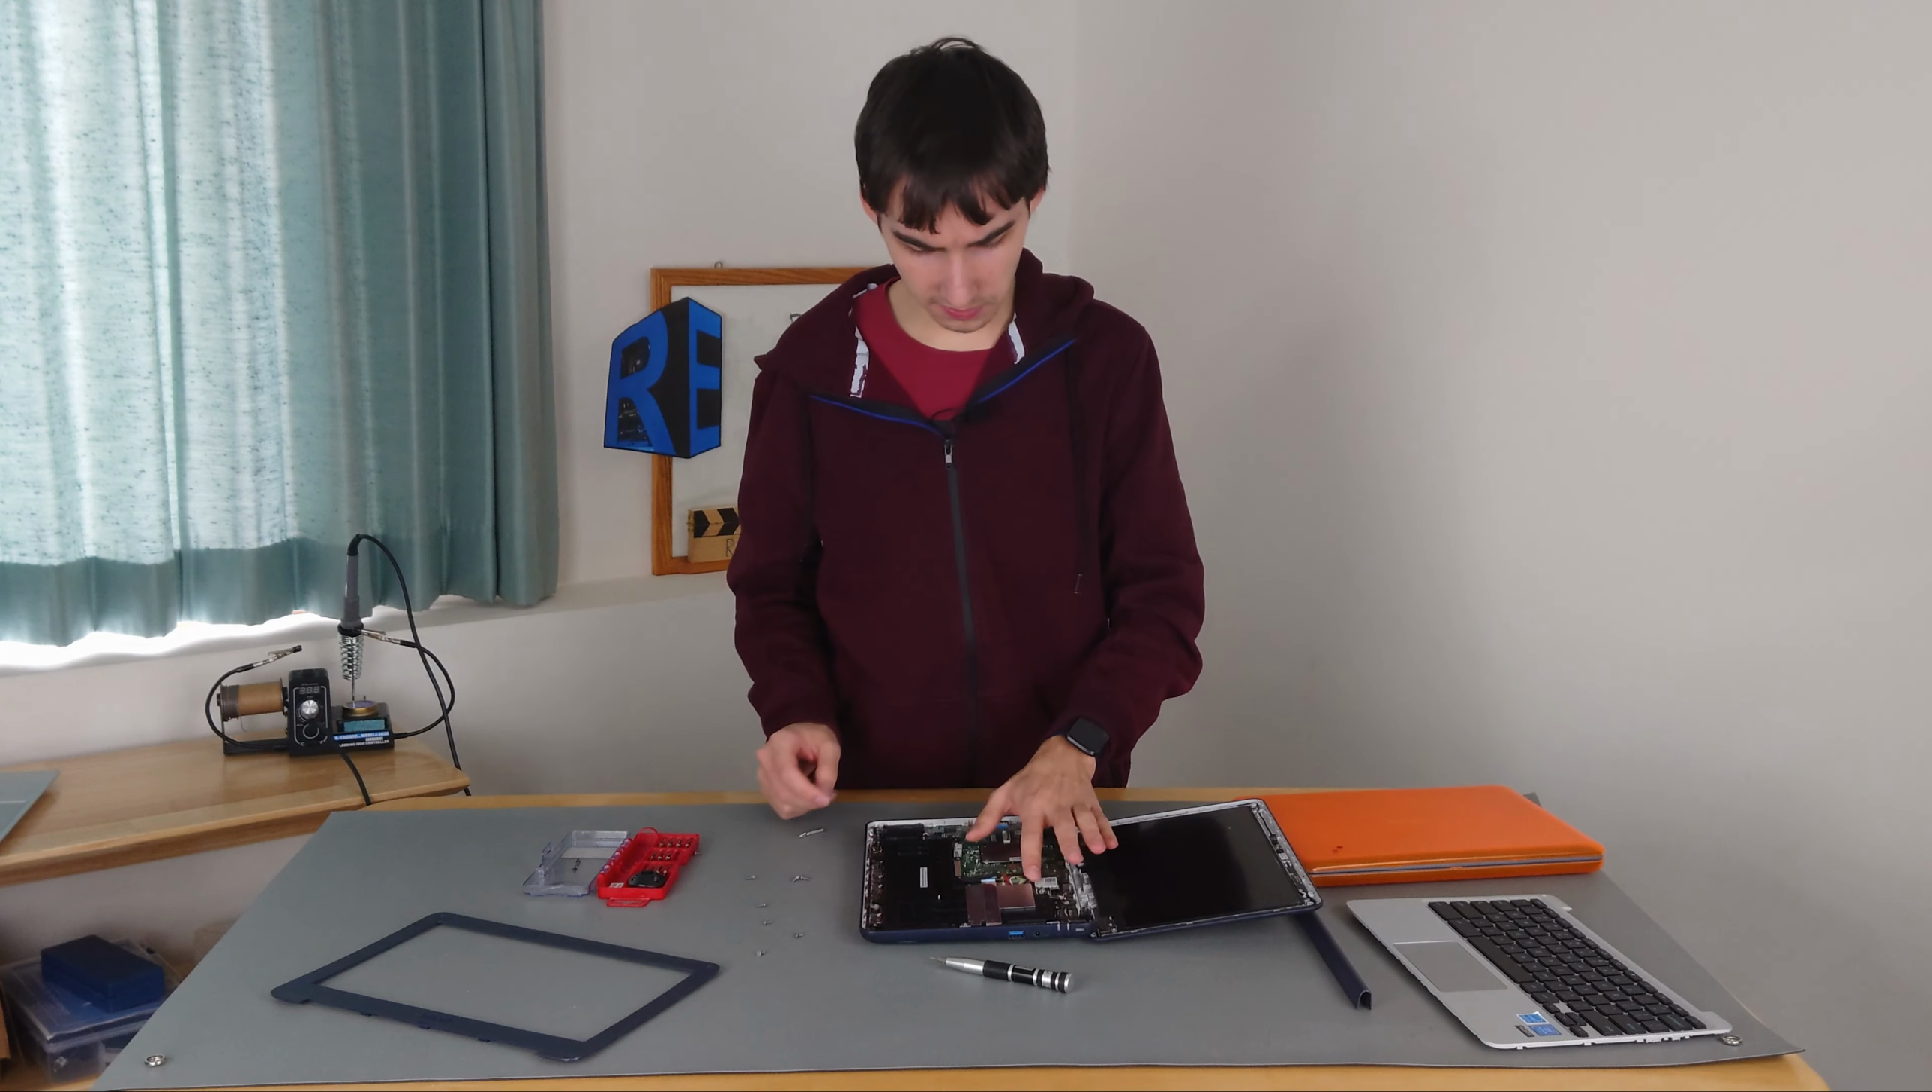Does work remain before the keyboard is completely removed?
No.